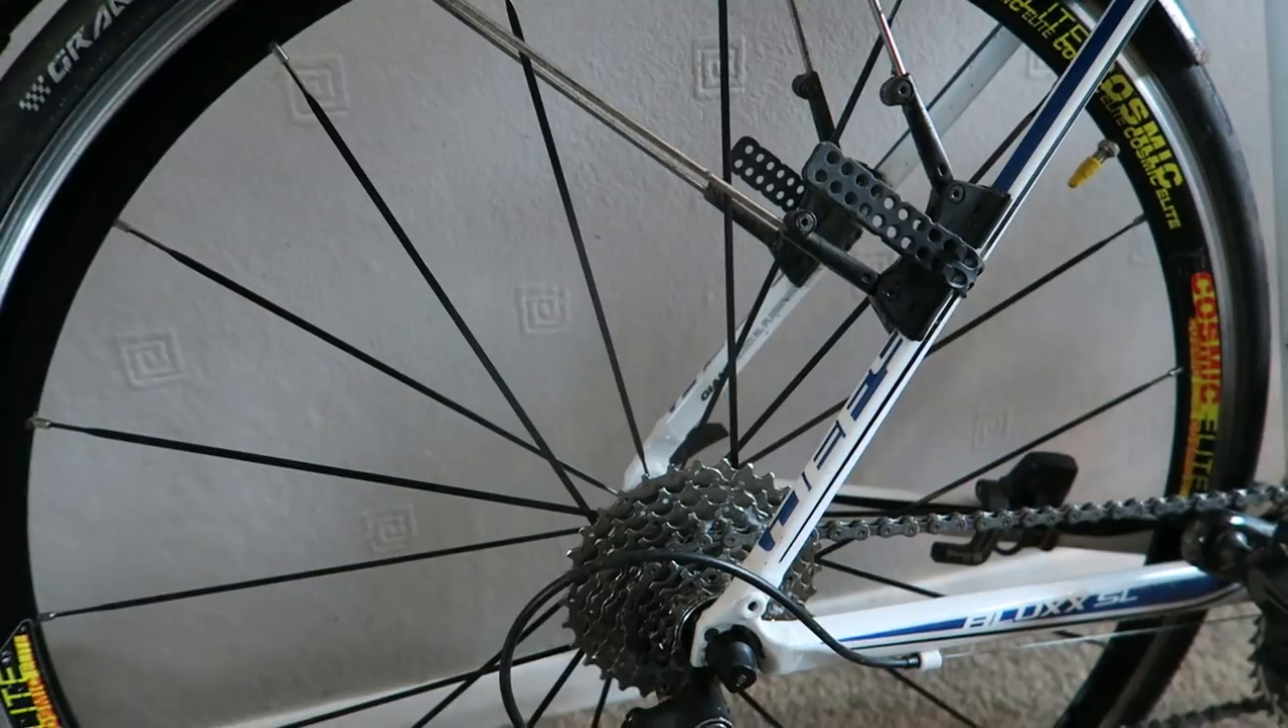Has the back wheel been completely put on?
Yes.